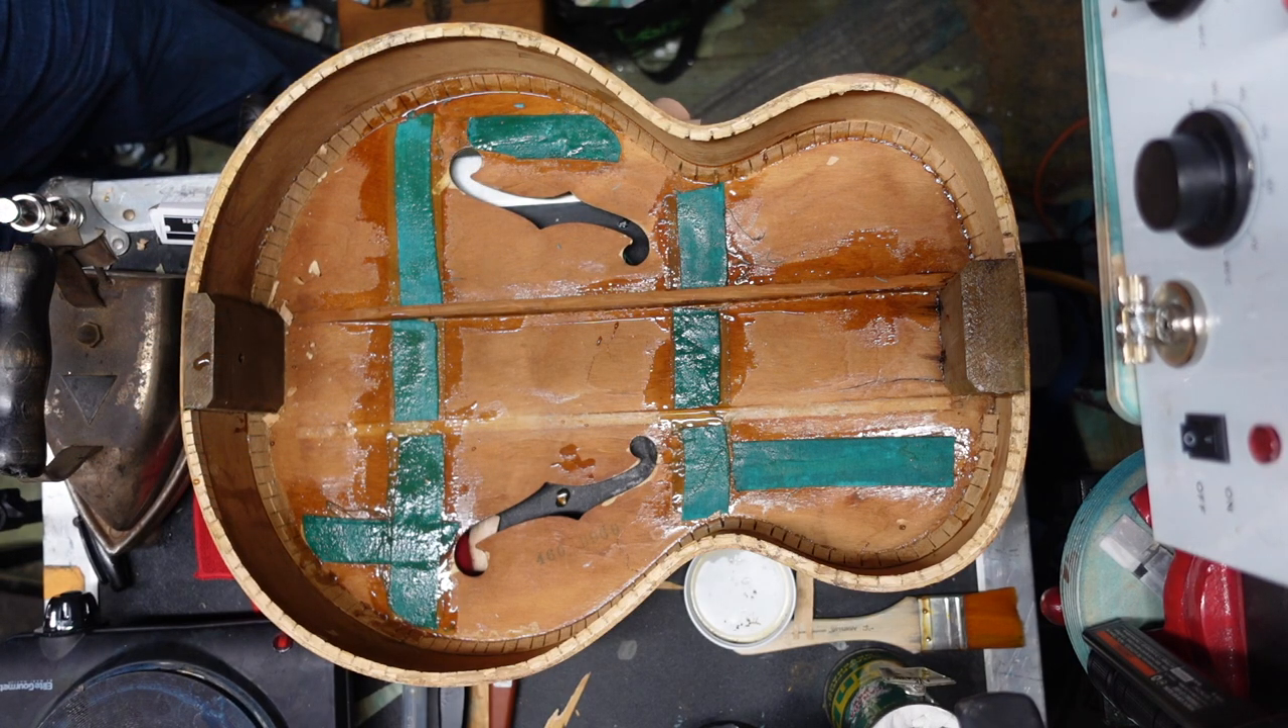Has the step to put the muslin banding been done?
Yes.